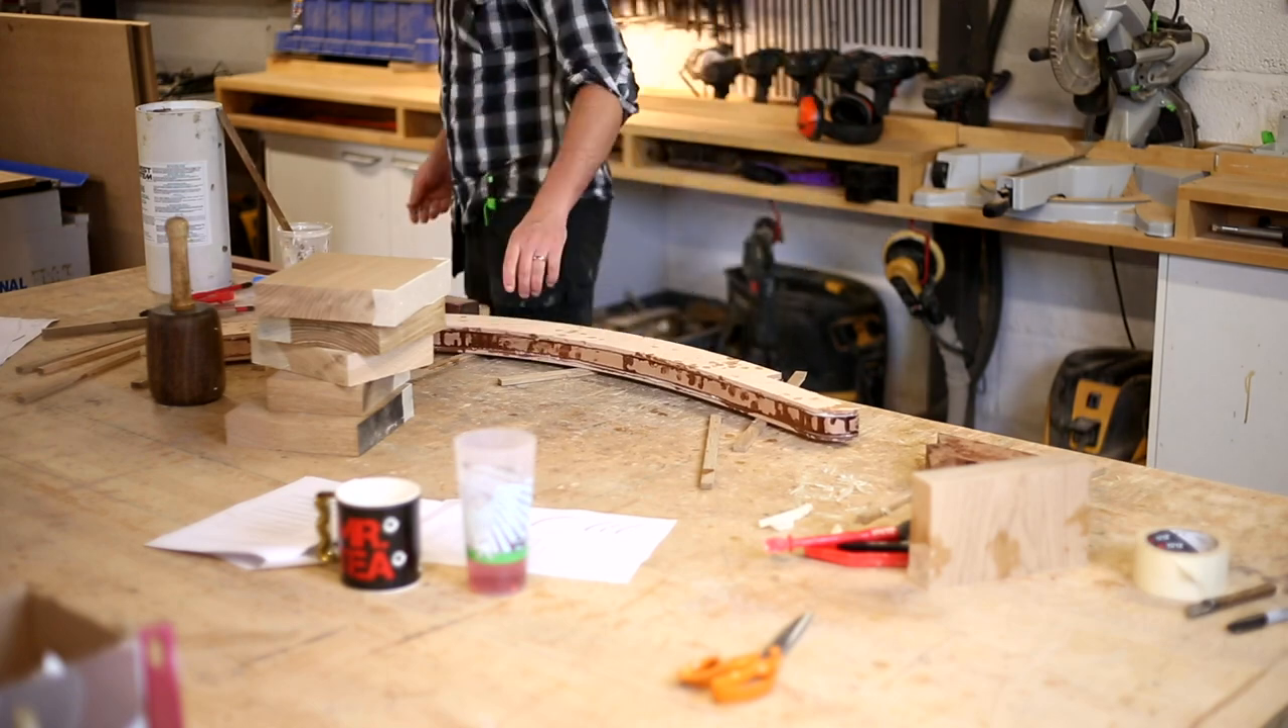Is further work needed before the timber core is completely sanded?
Yes.